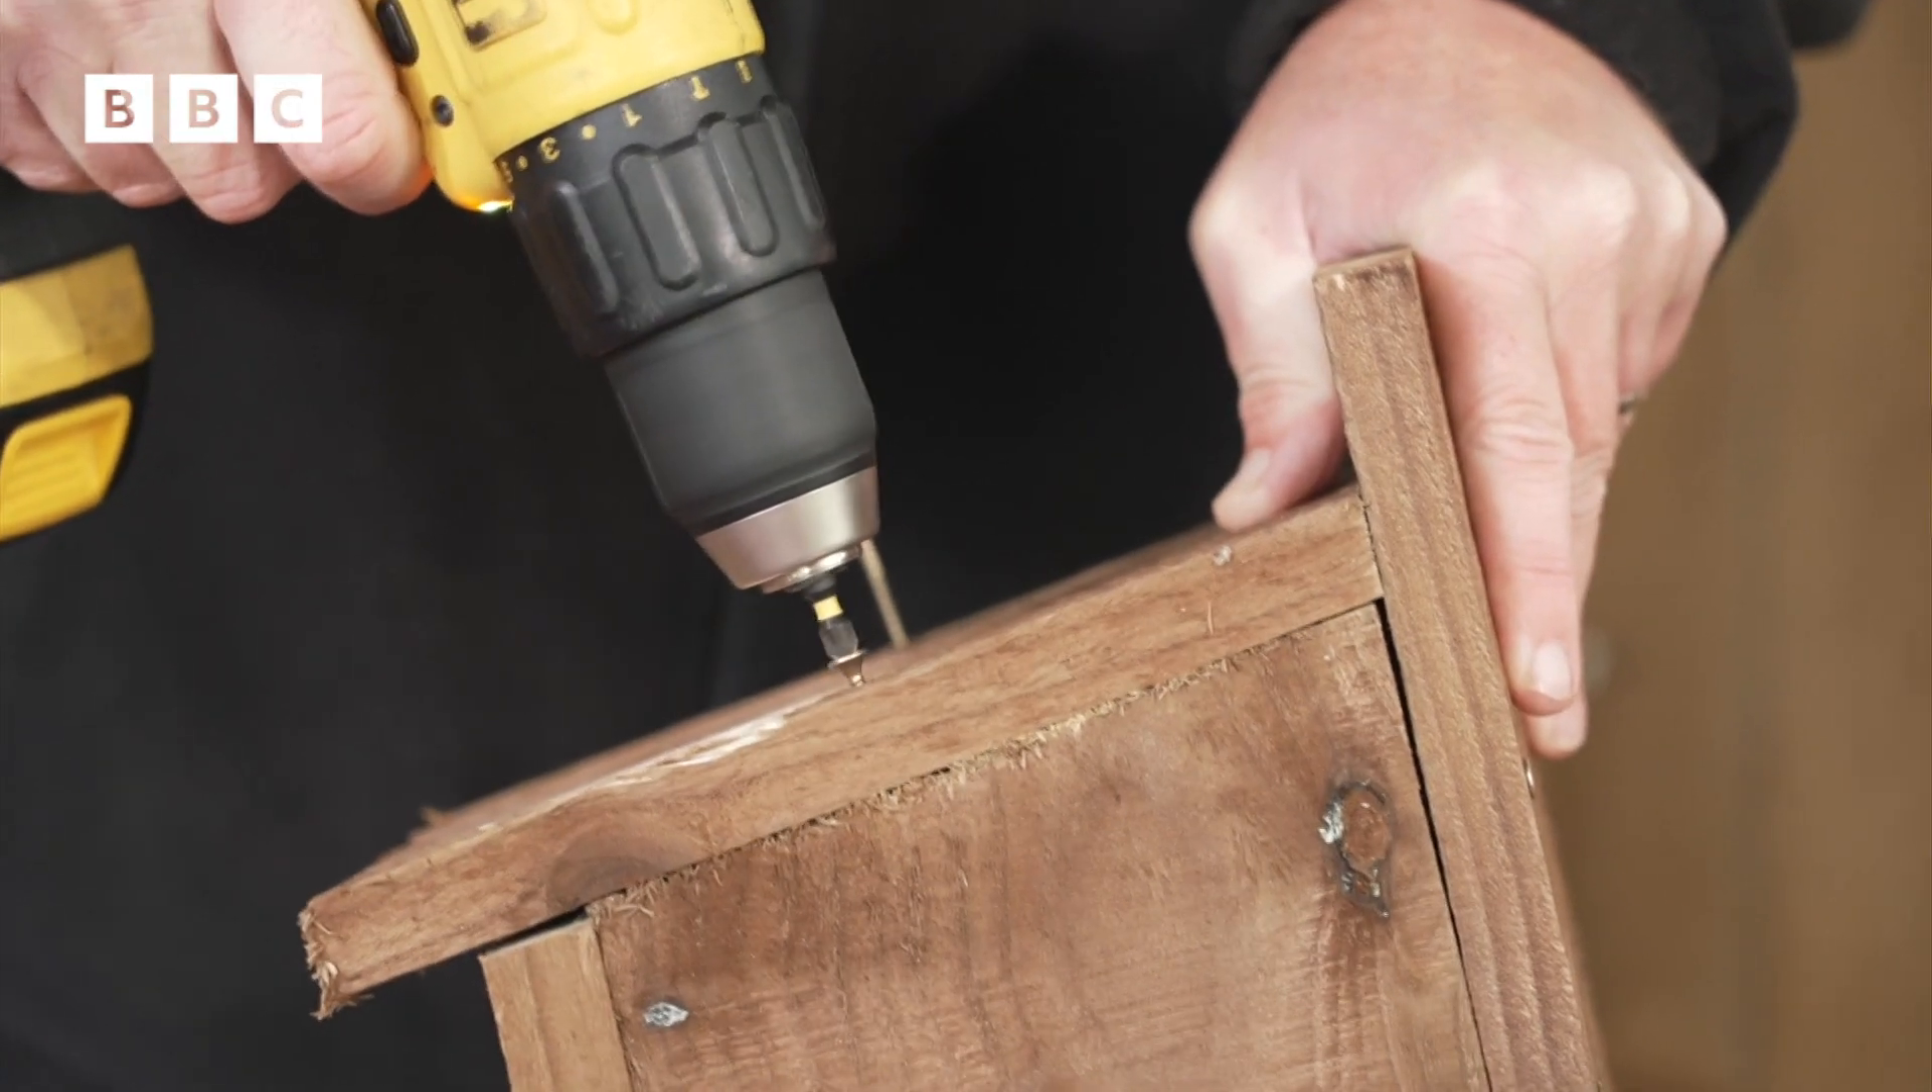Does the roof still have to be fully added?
Yes.